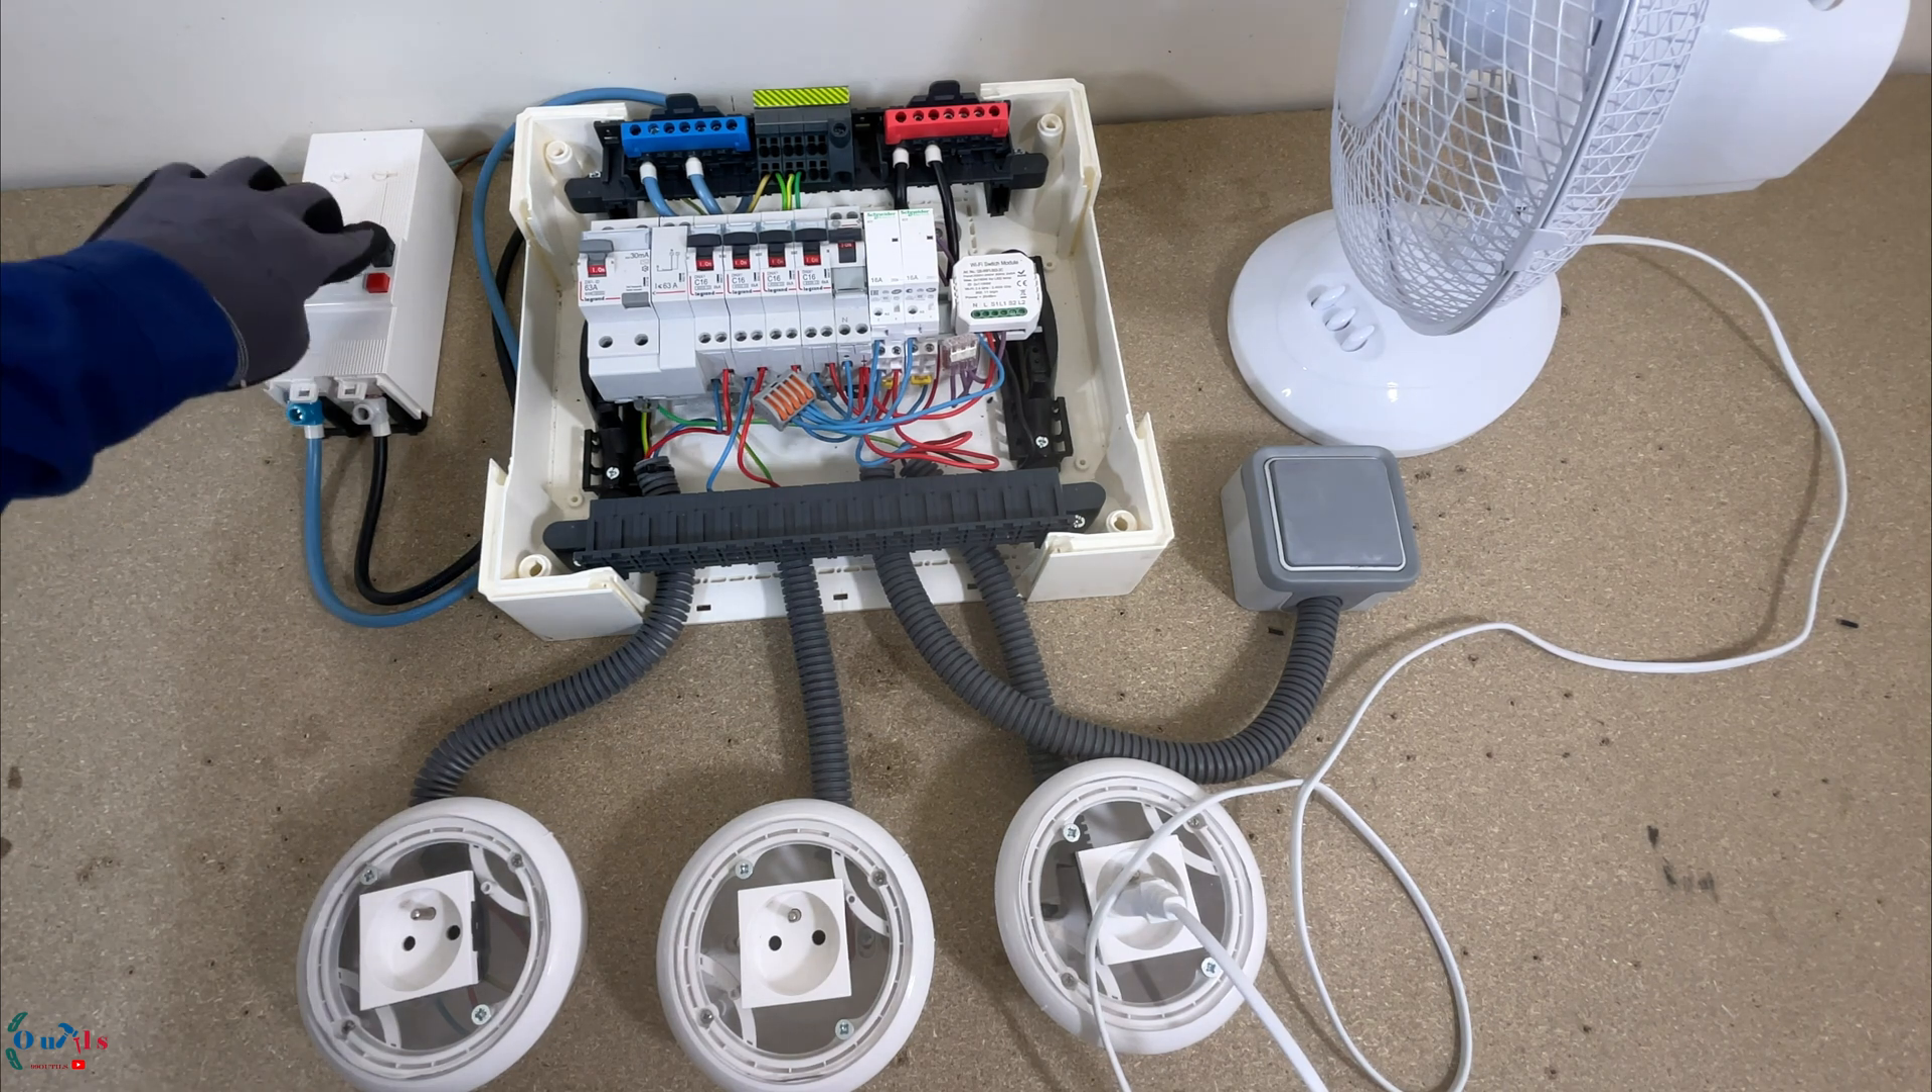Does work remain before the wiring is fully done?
No.